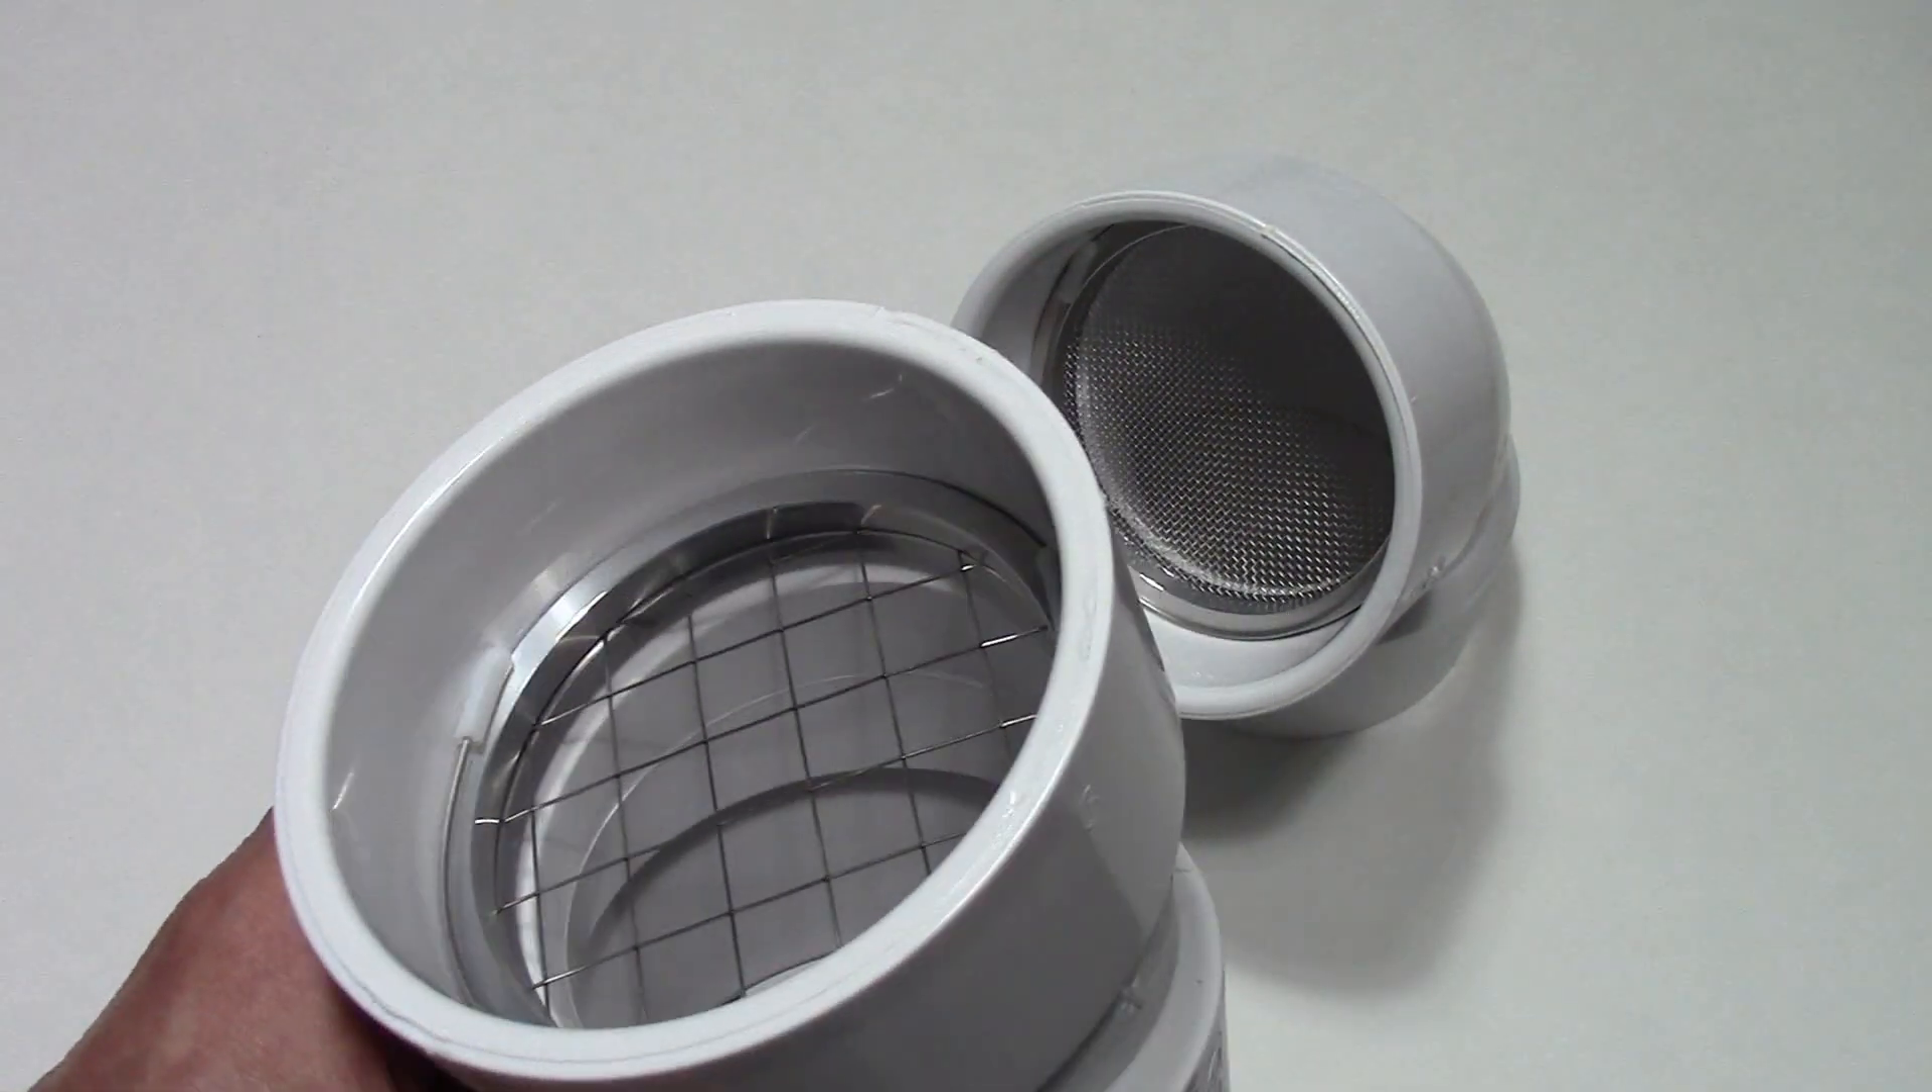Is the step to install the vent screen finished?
Yes.